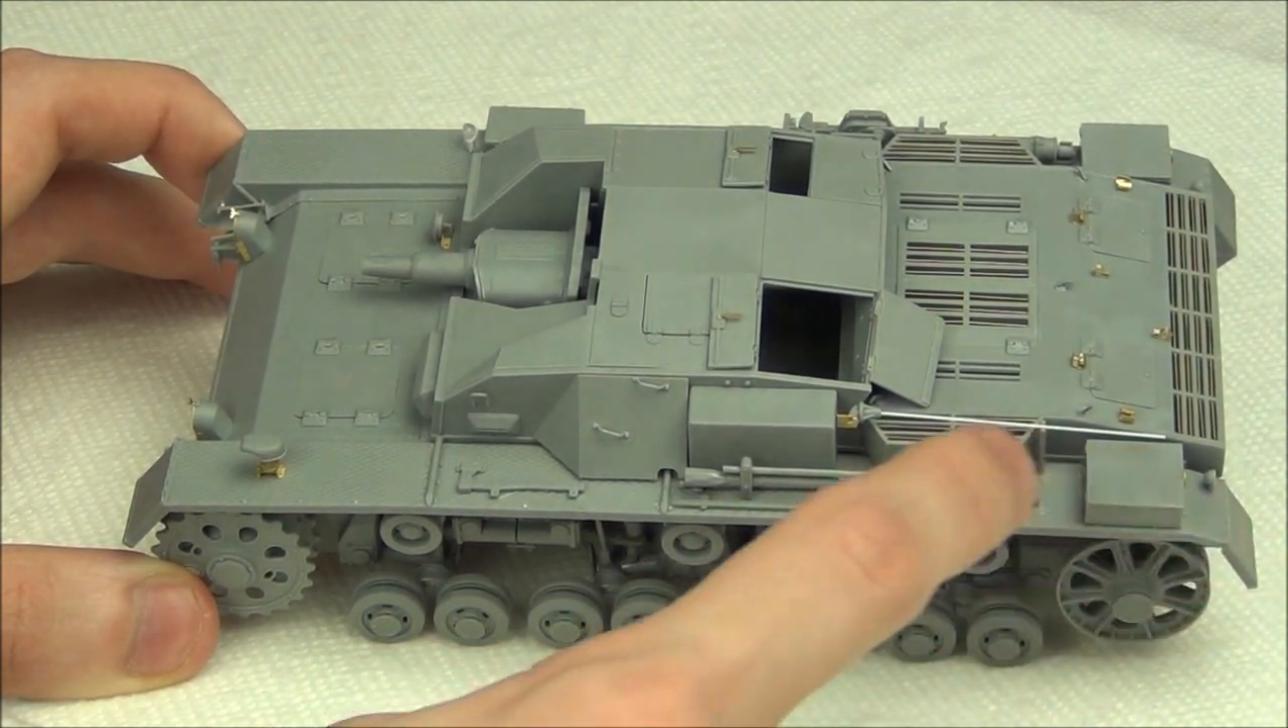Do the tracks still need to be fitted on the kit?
Yes.